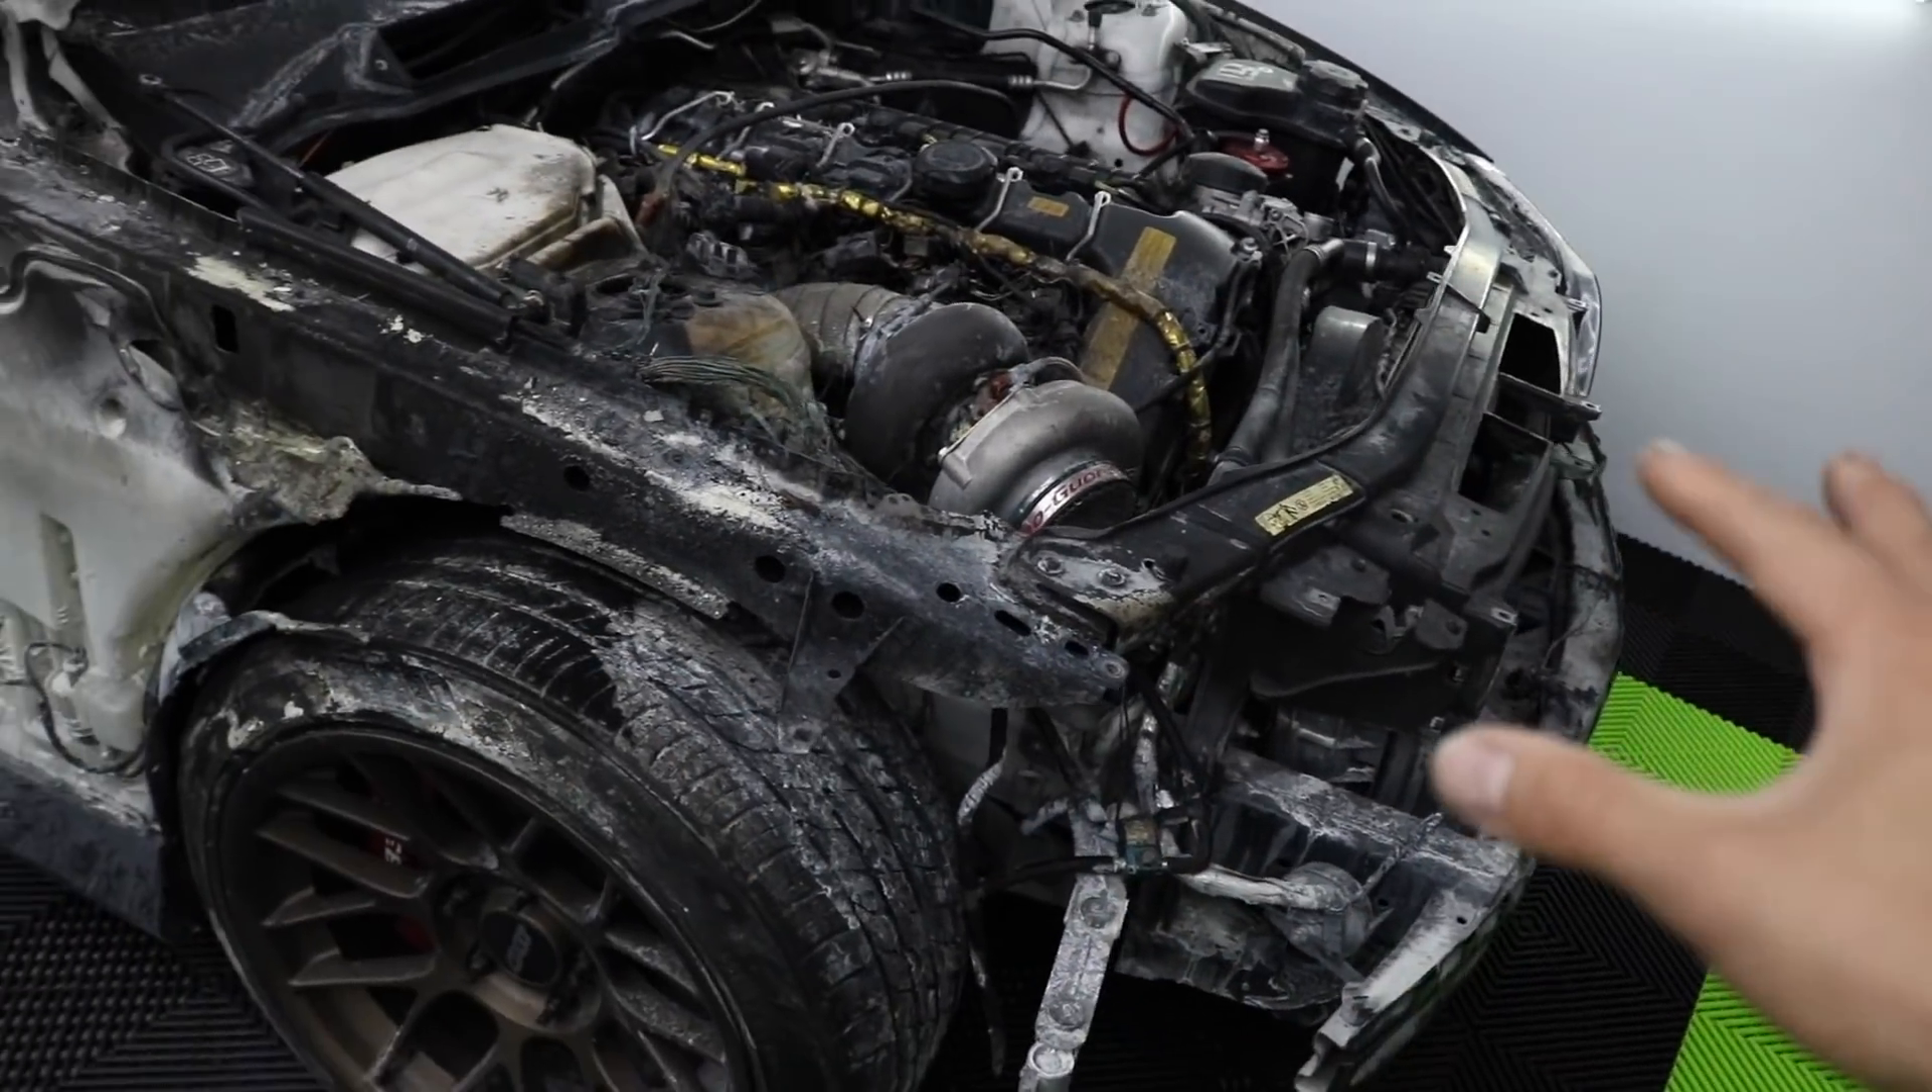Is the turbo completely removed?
No.